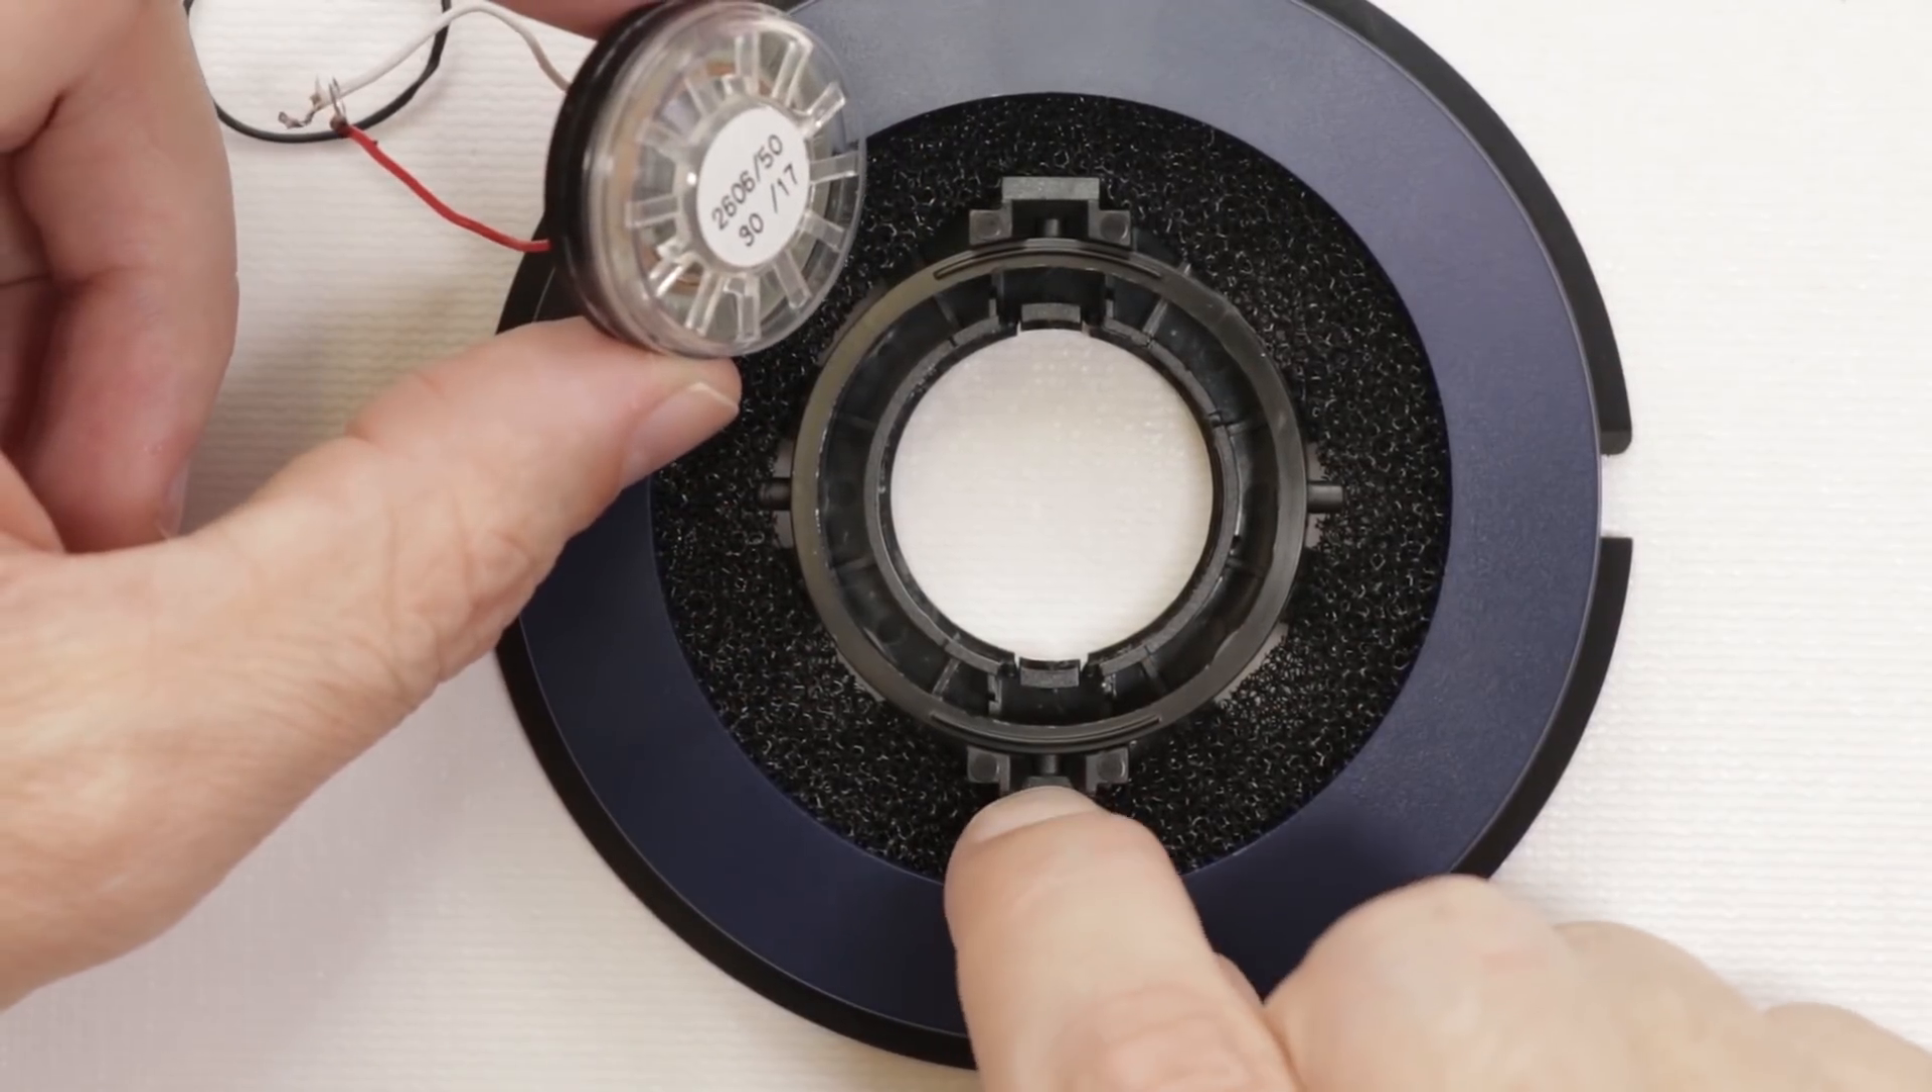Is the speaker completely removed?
Yes.